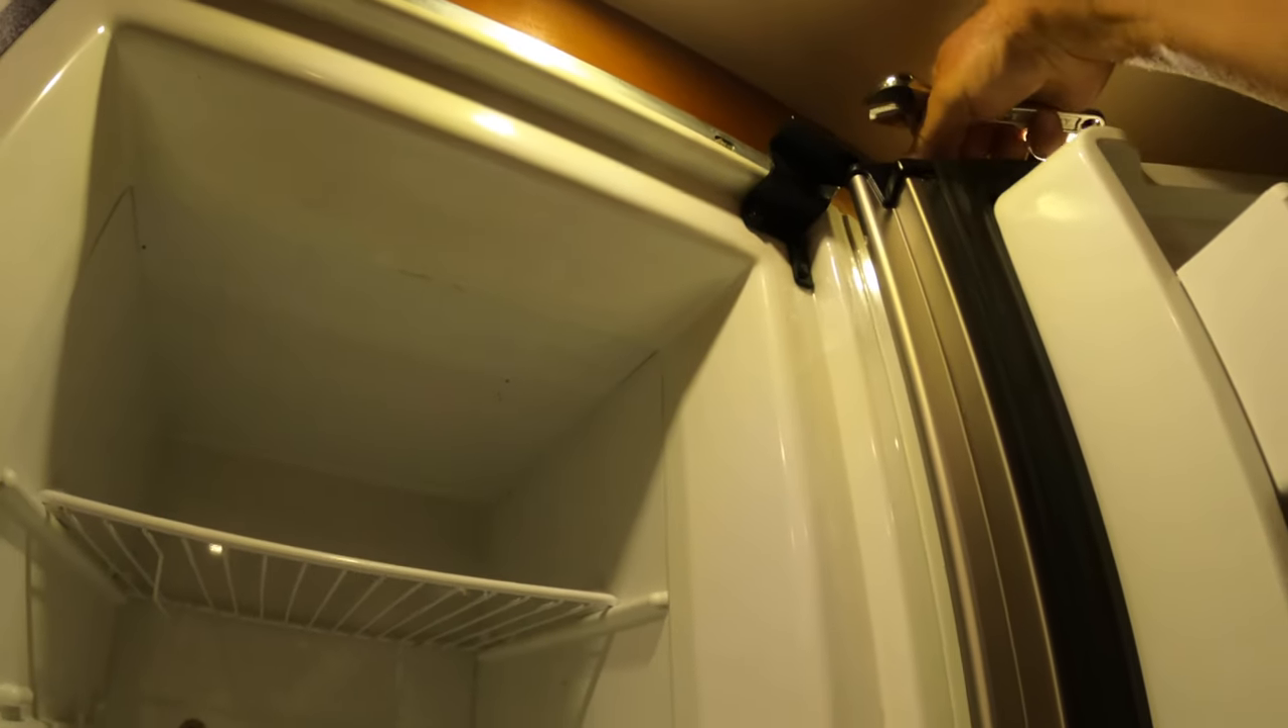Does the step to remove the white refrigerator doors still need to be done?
Yes.